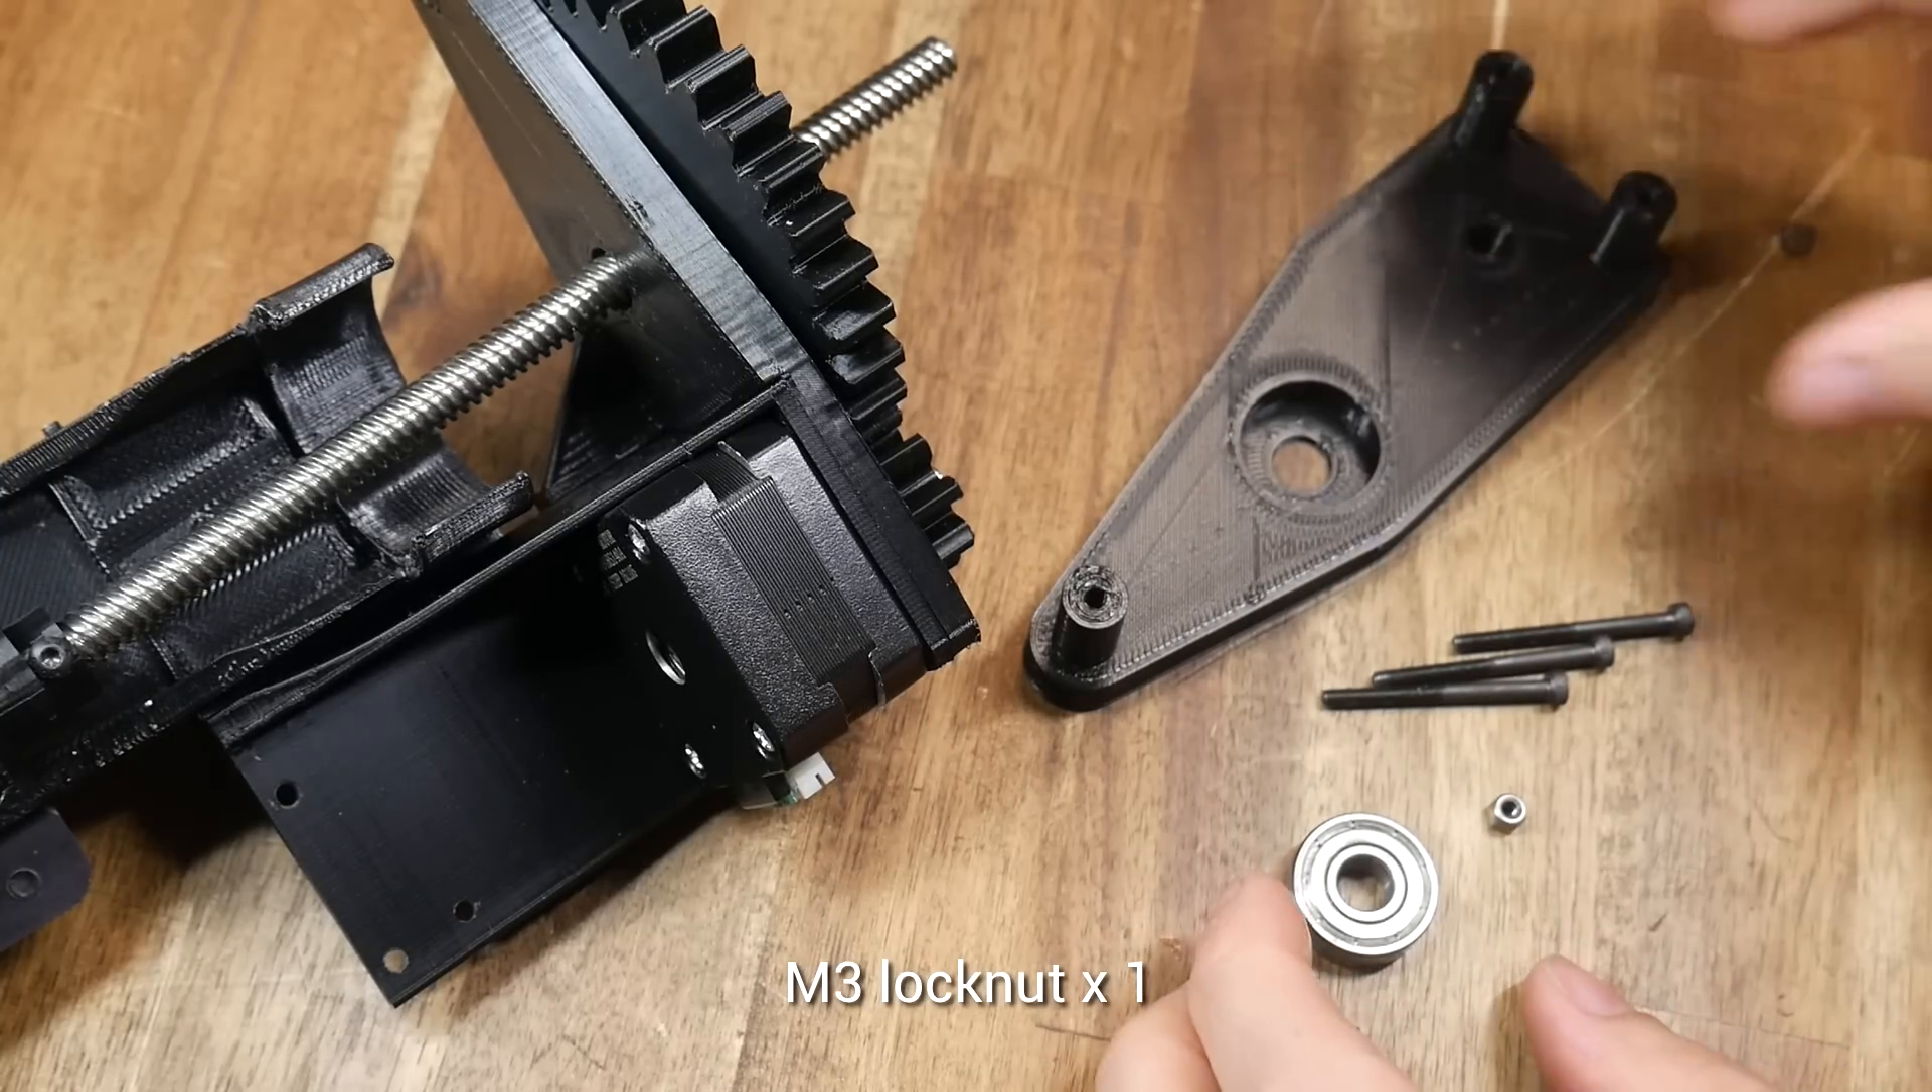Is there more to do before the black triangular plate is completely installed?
Yes.